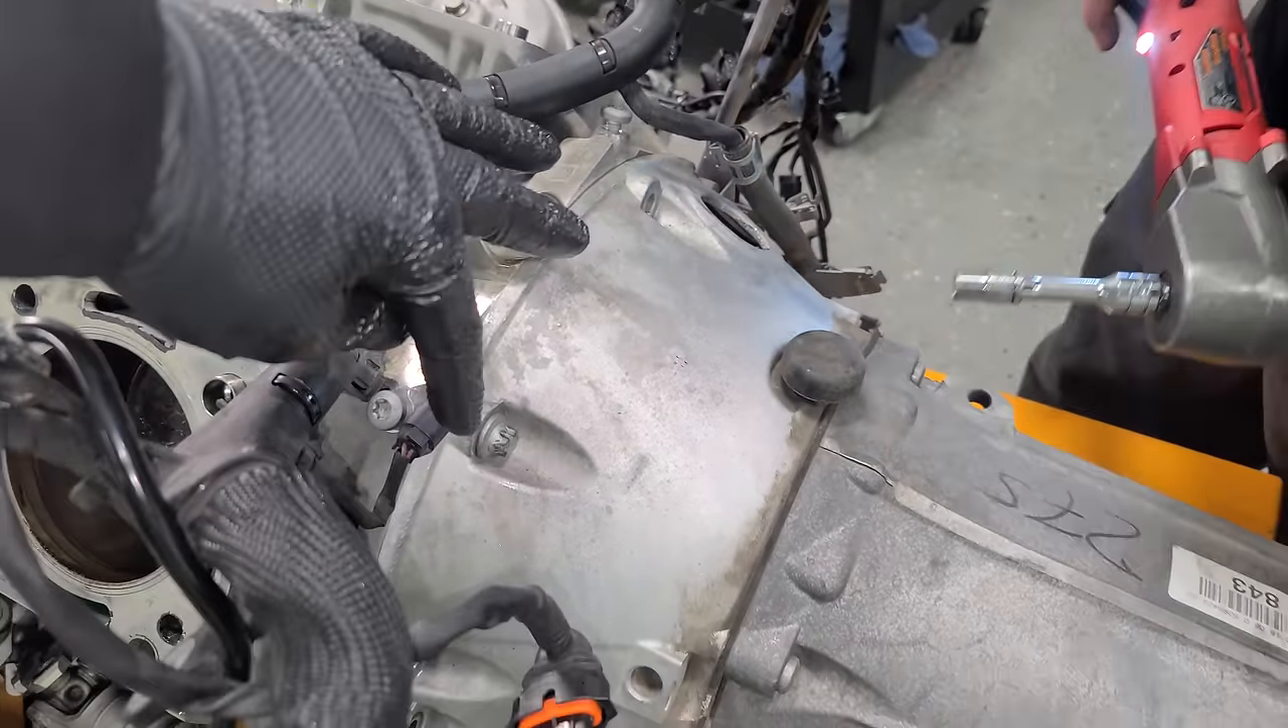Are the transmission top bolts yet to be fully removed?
Yes.